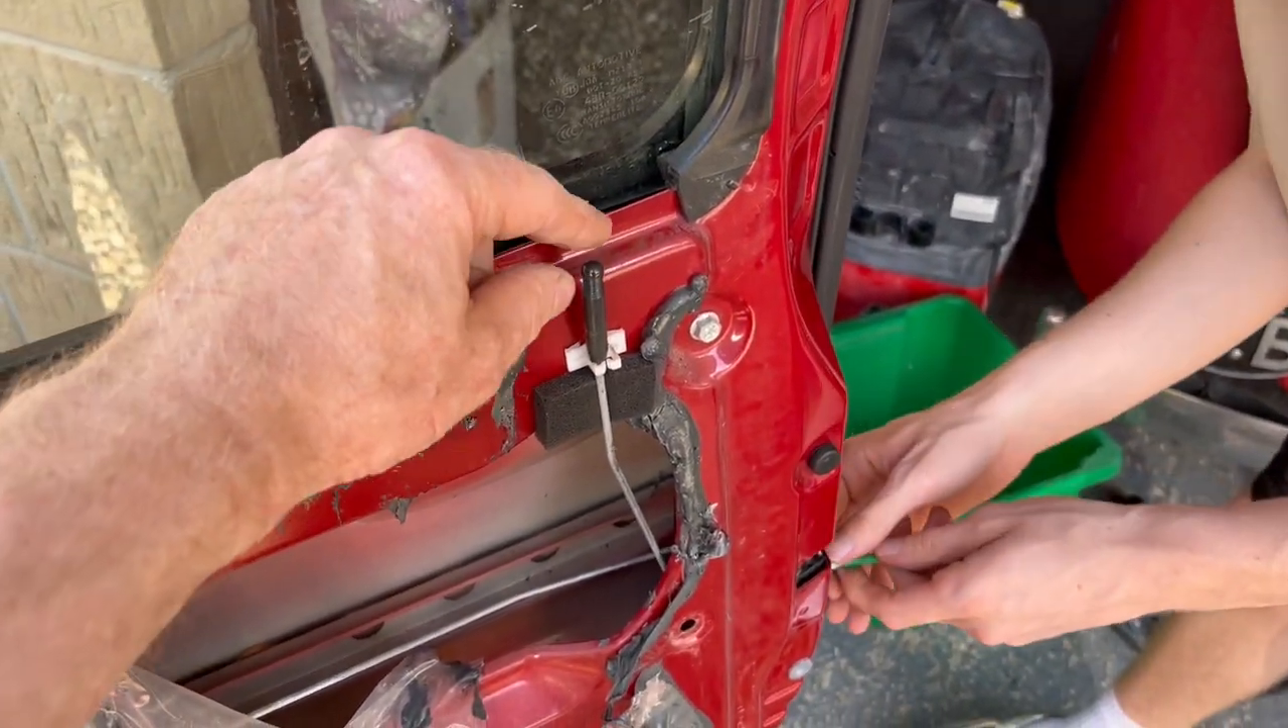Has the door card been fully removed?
Yes.